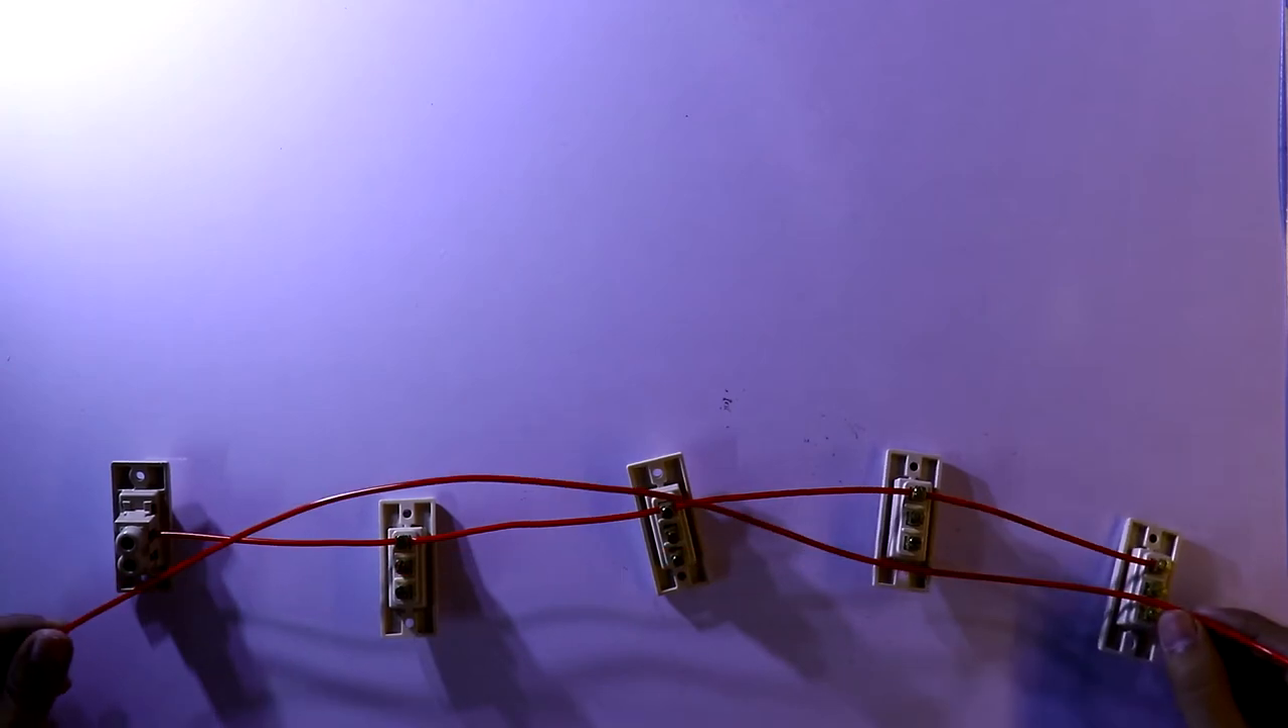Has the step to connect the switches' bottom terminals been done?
No.